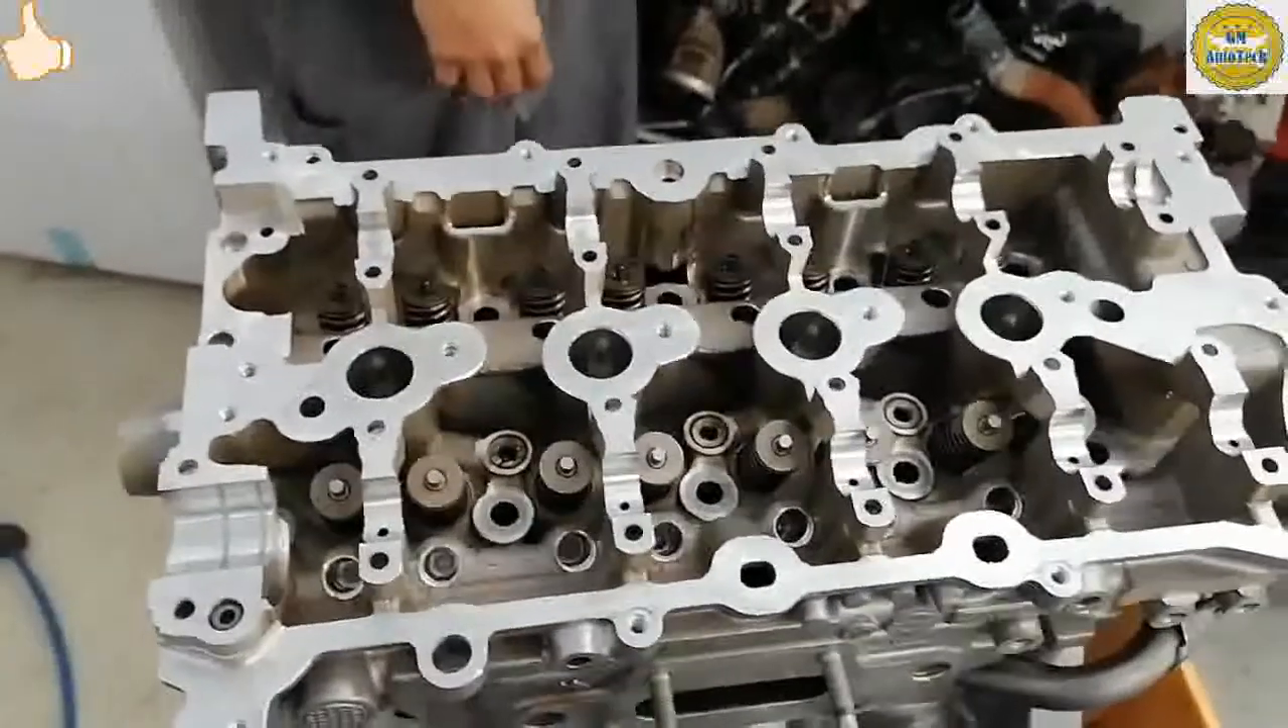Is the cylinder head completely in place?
Yes.